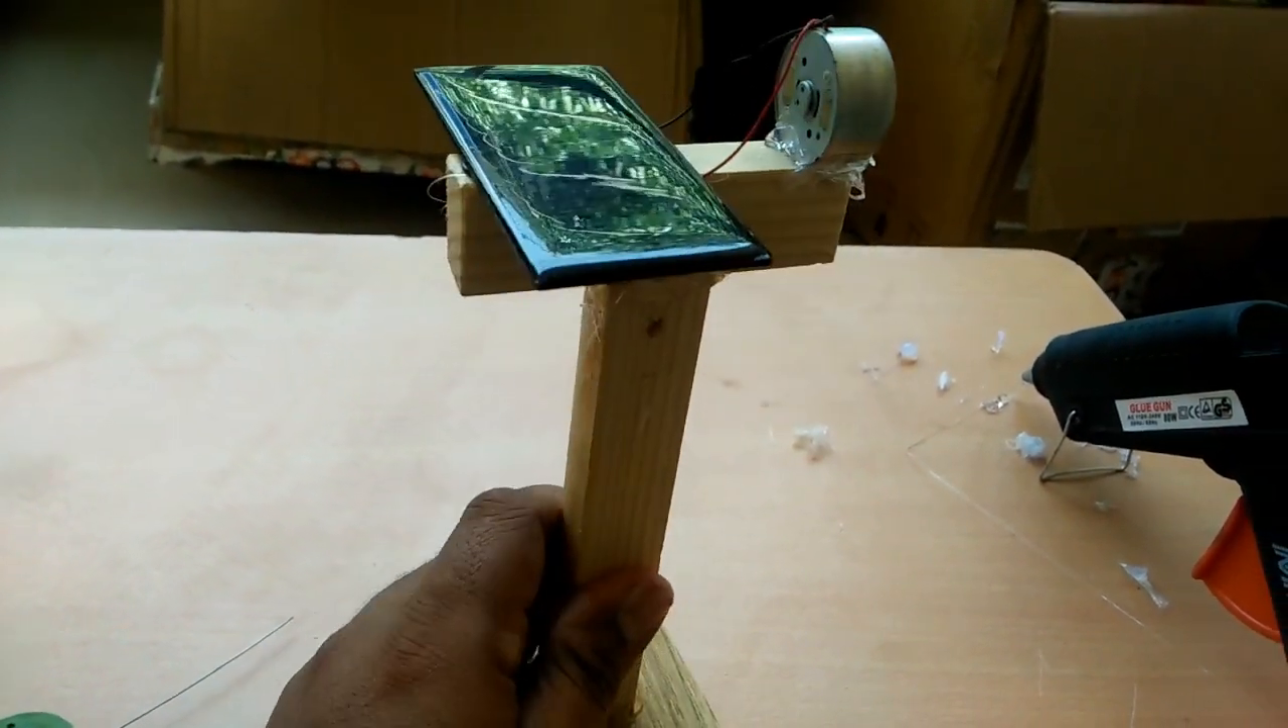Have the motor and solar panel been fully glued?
Yes.